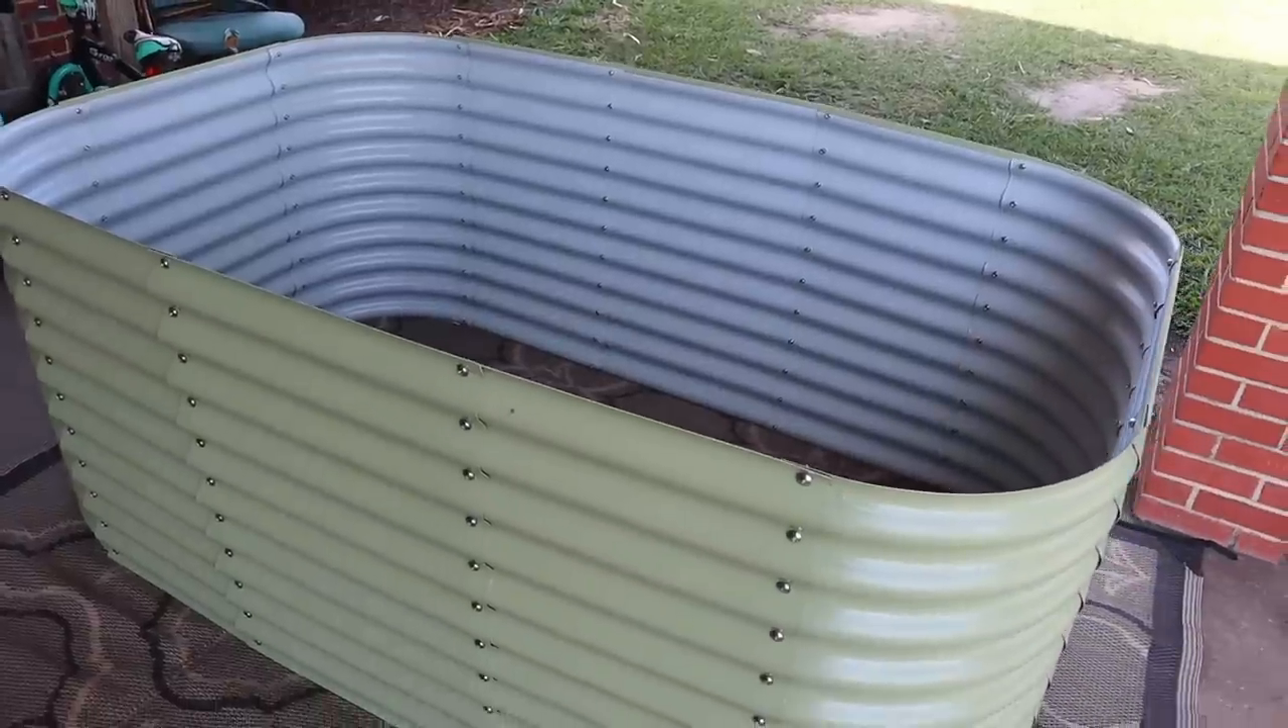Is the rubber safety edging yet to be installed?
Yes.